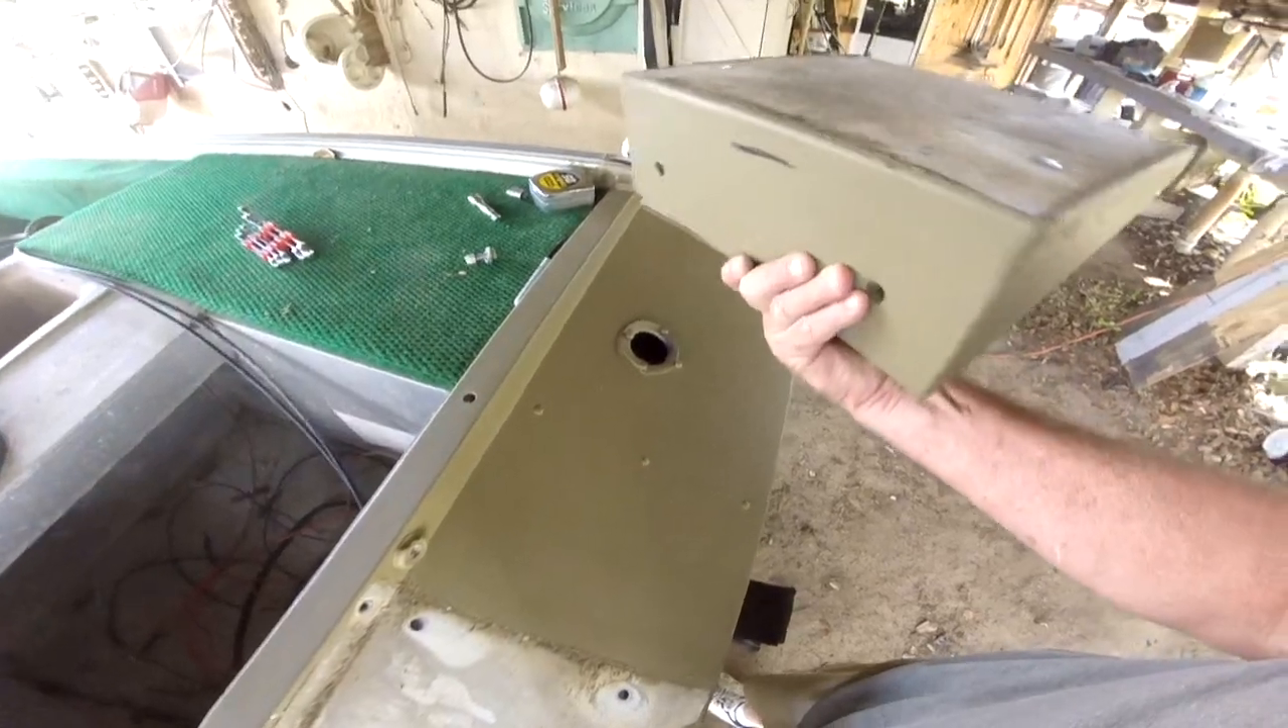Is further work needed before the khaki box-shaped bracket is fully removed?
No.